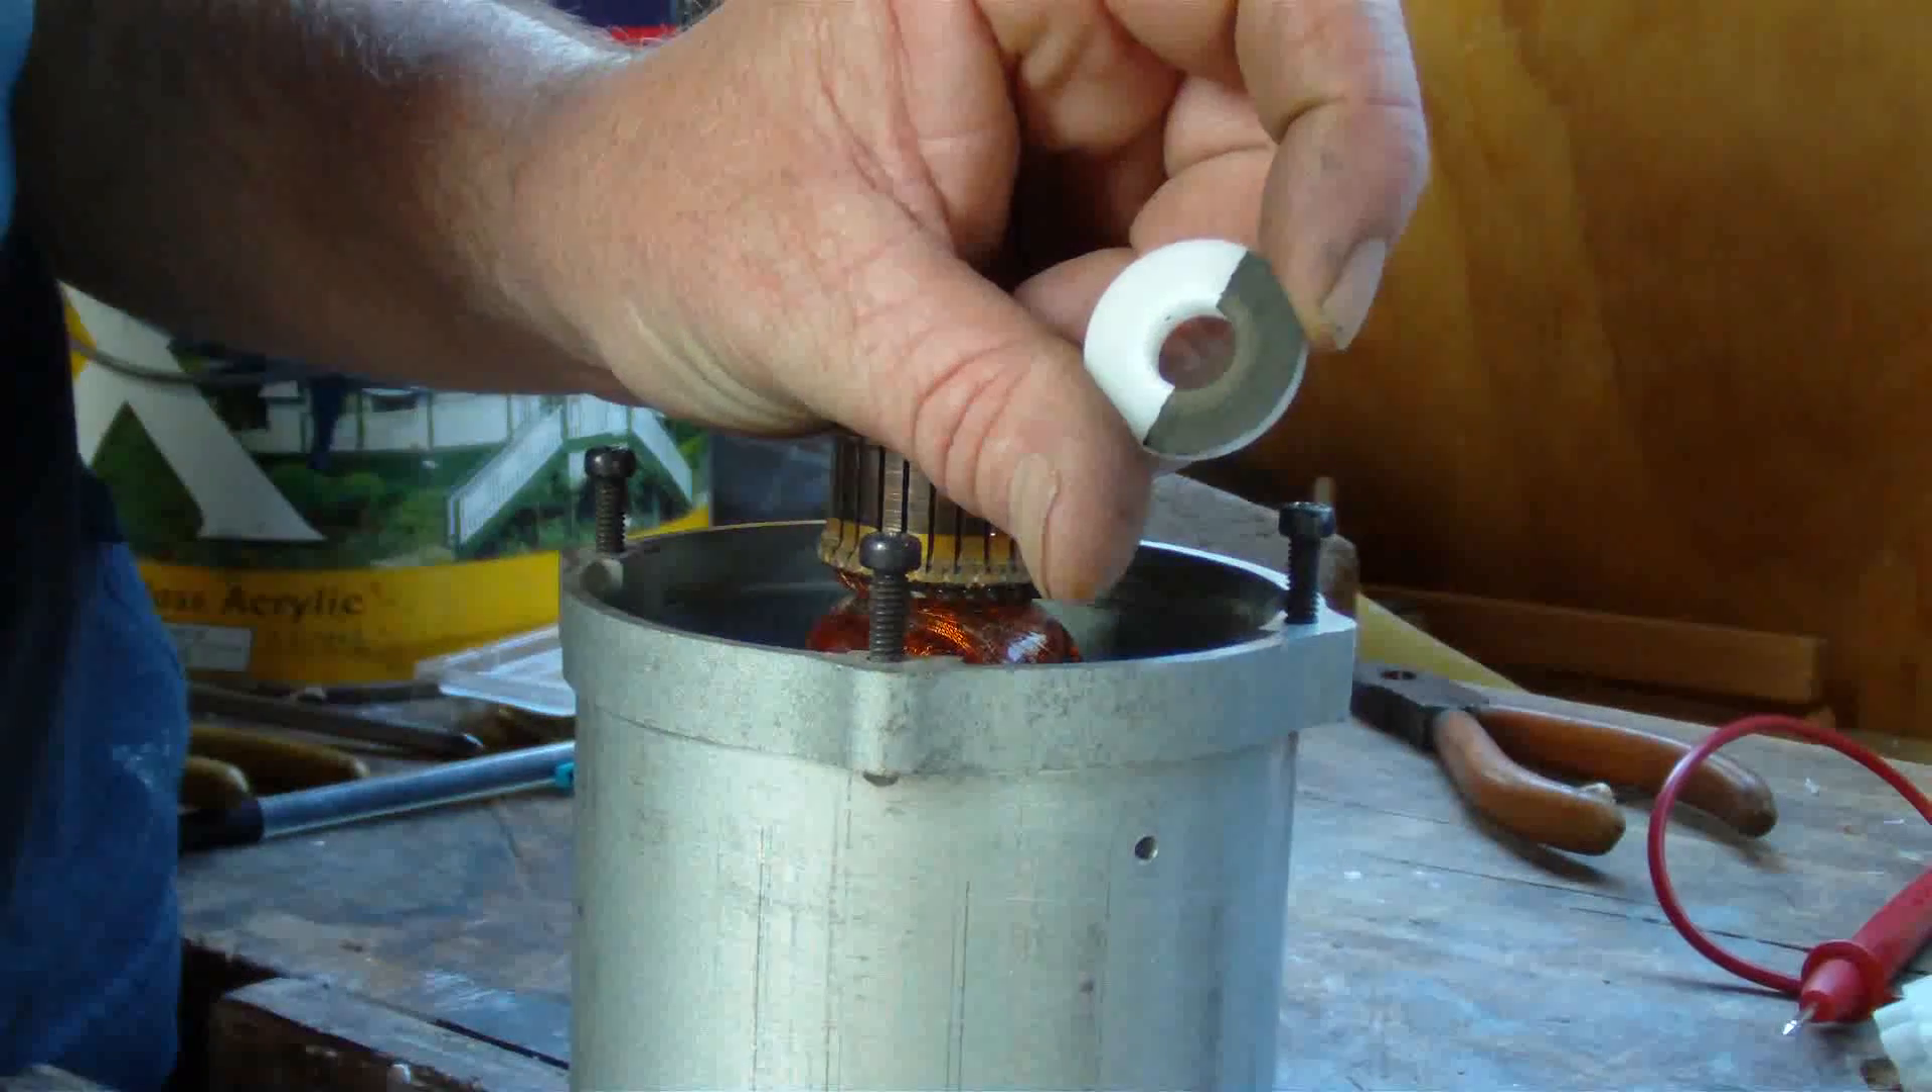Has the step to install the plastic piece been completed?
No.